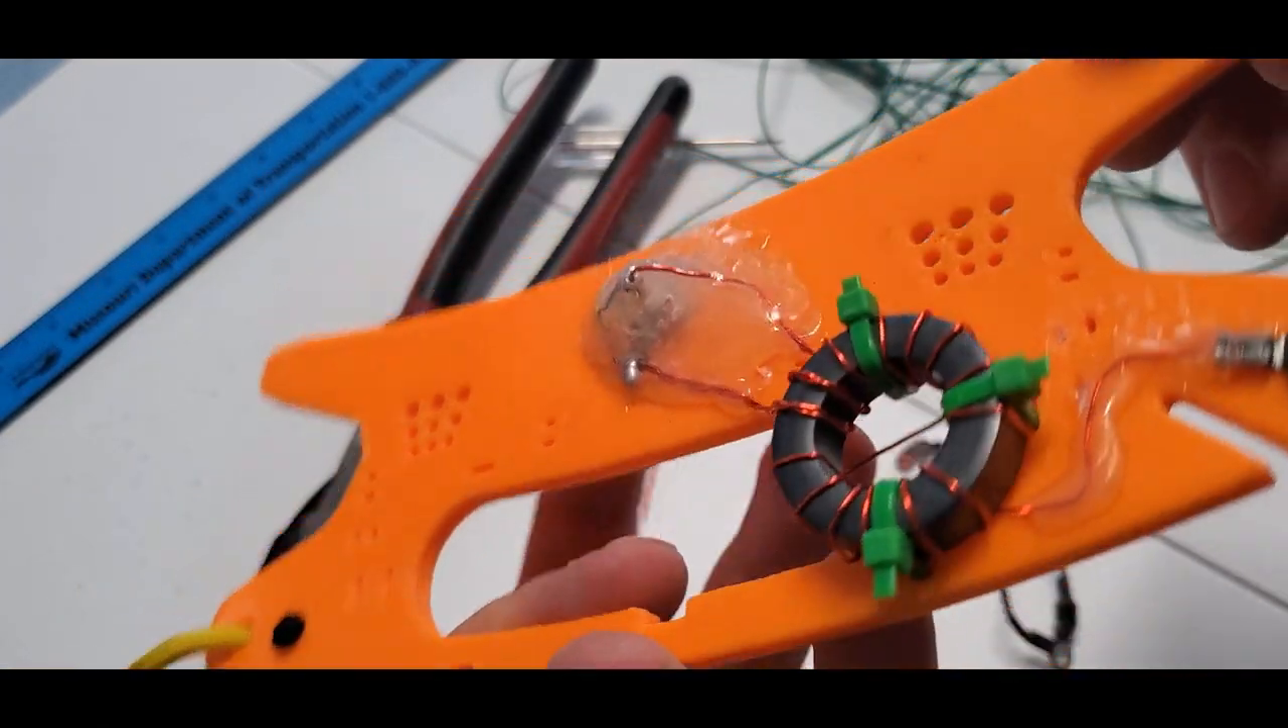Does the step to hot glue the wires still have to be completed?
No.